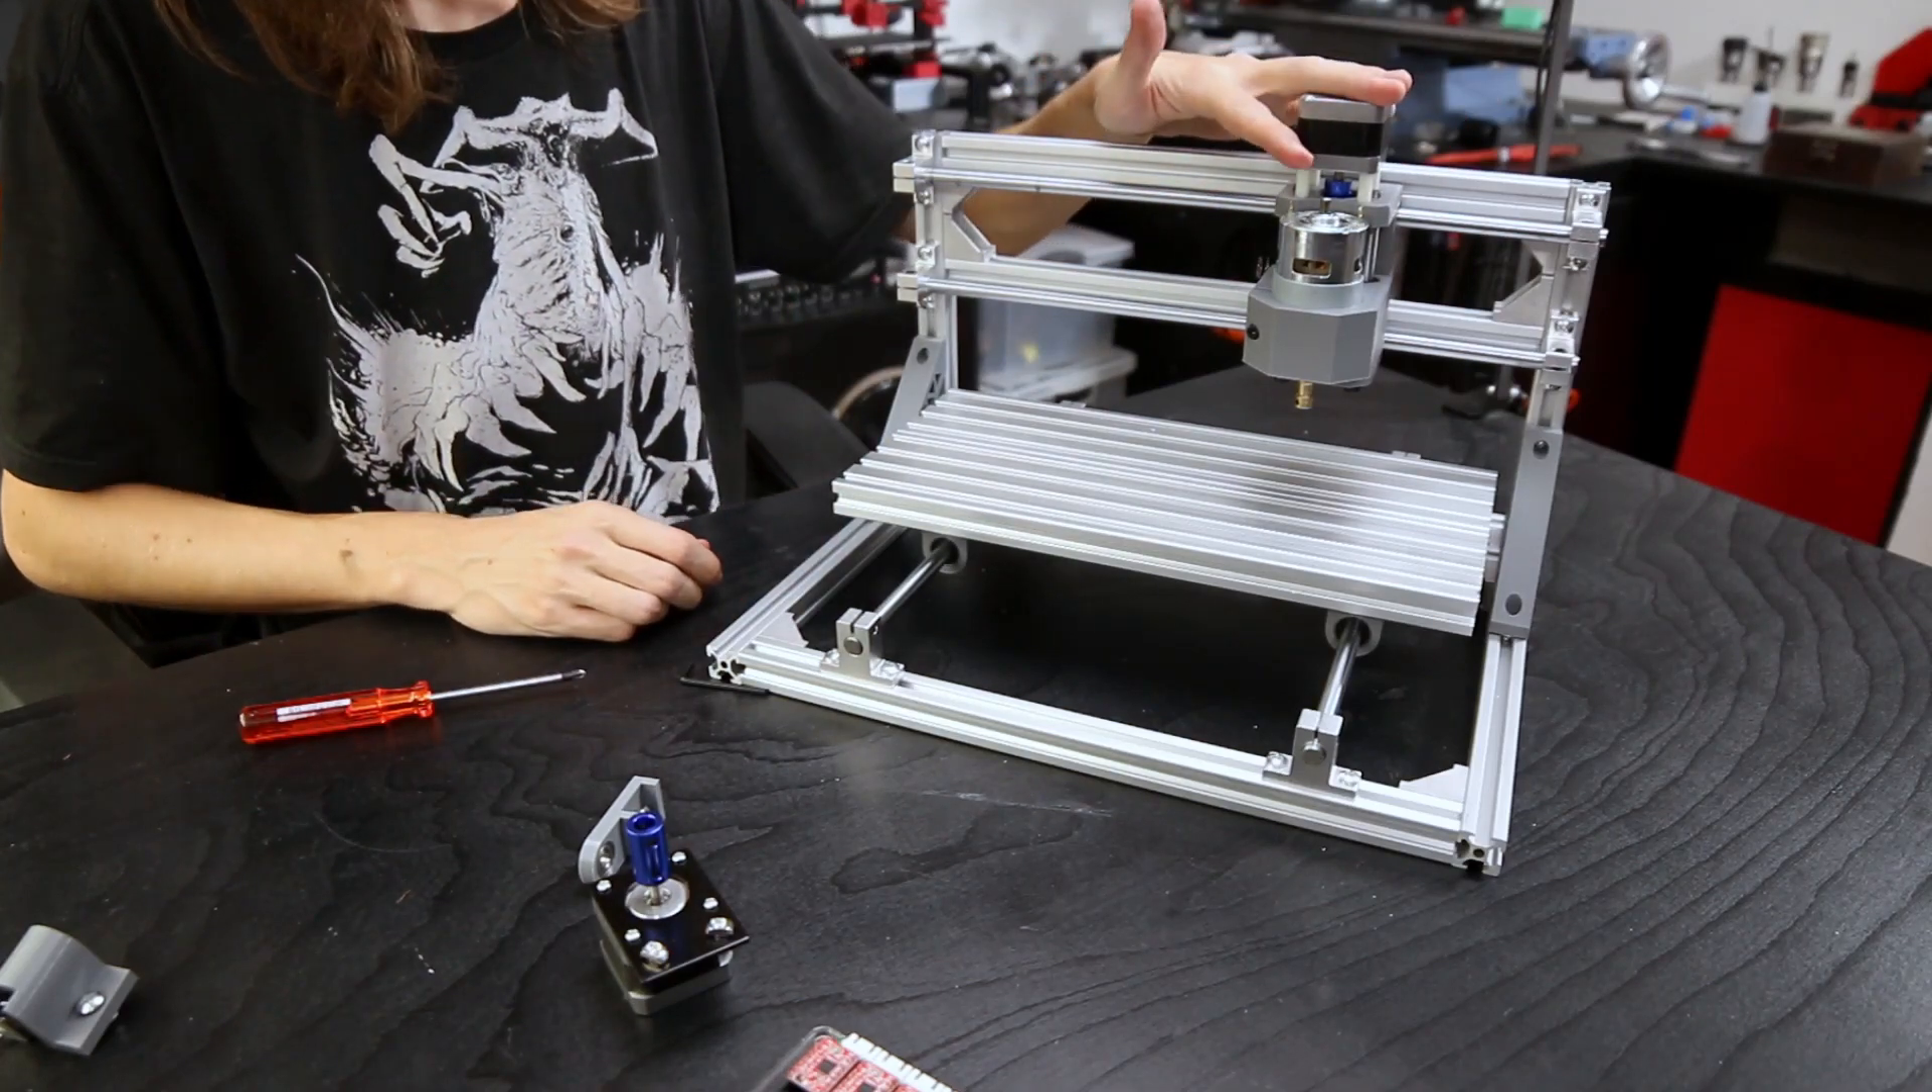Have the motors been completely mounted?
No.